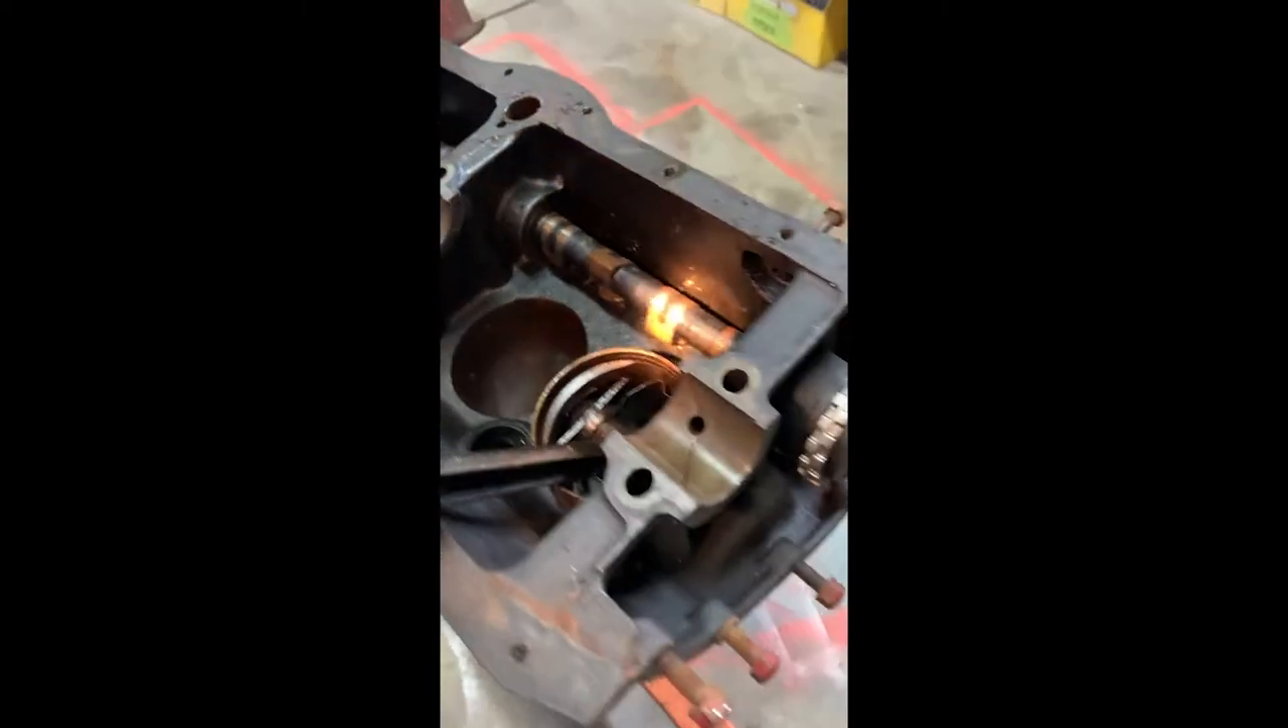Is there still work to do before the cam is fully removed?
Yes.